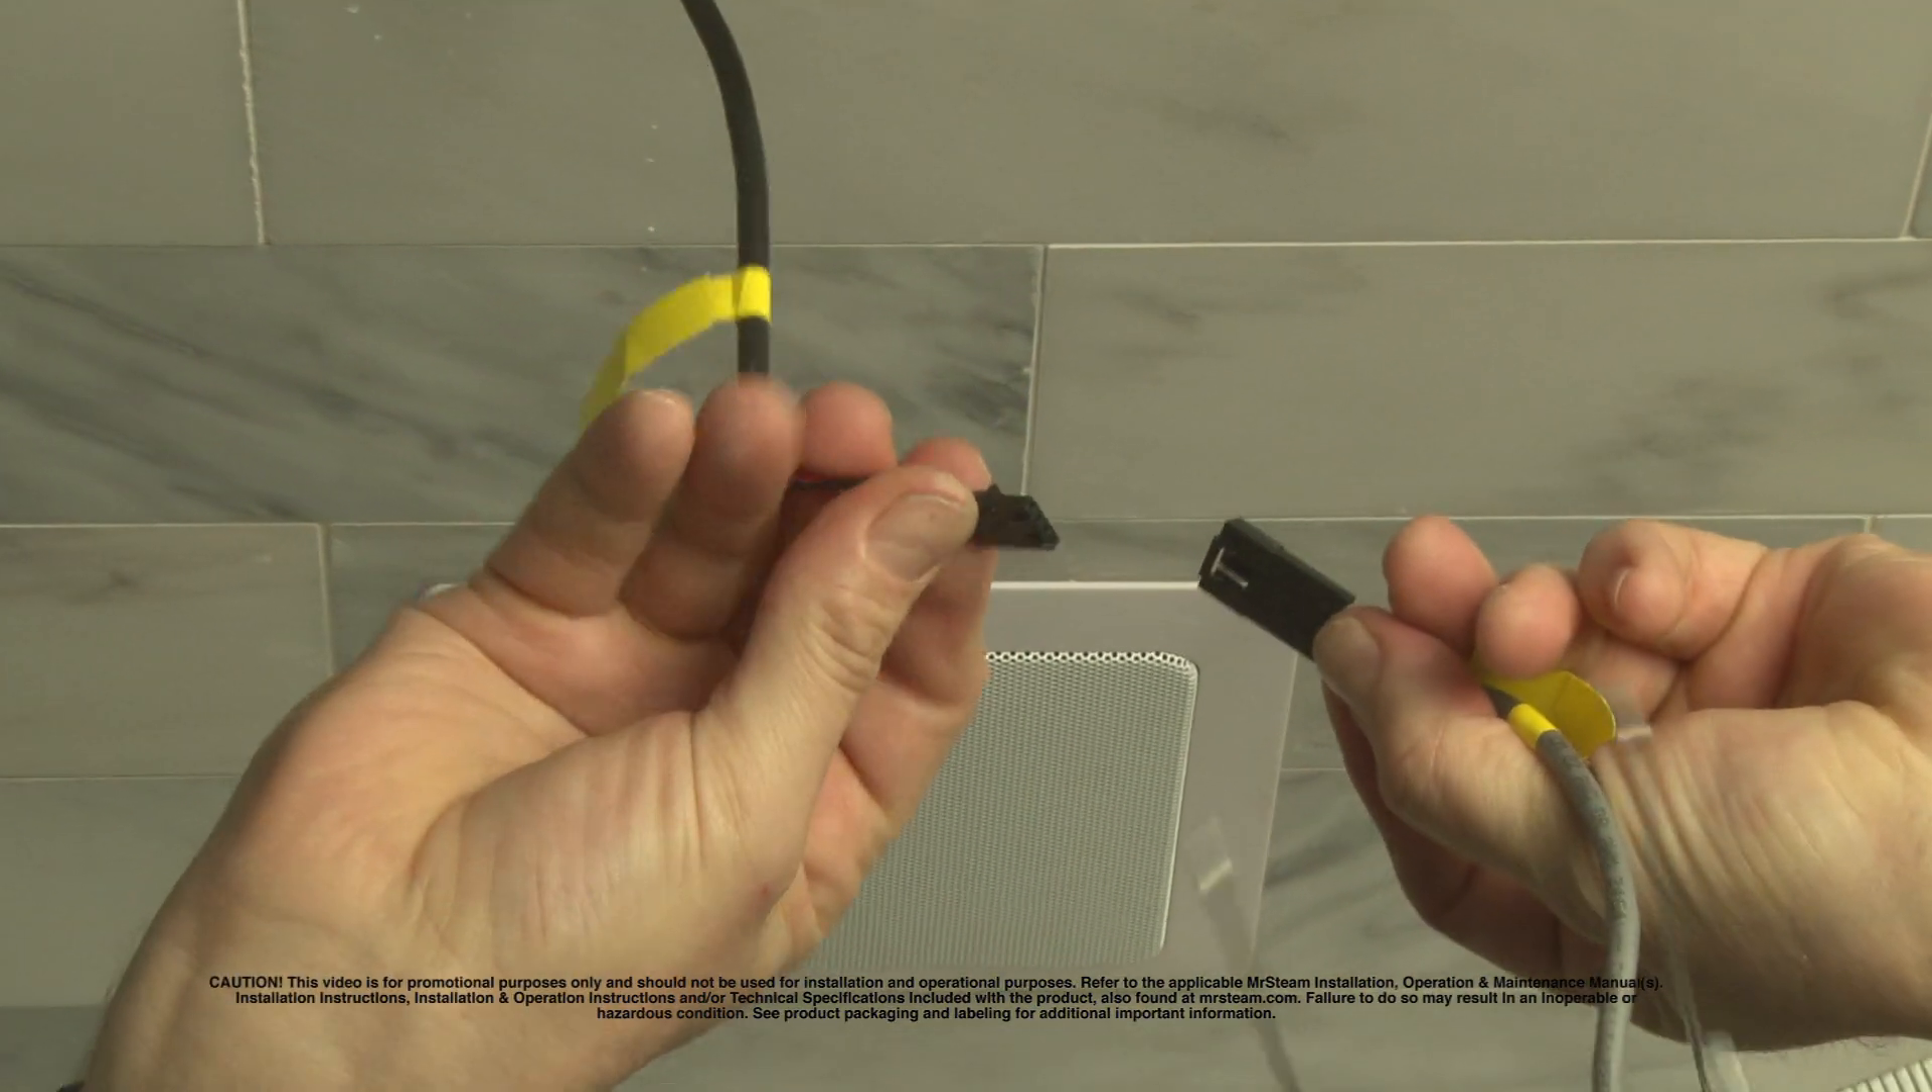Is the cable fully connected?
No.